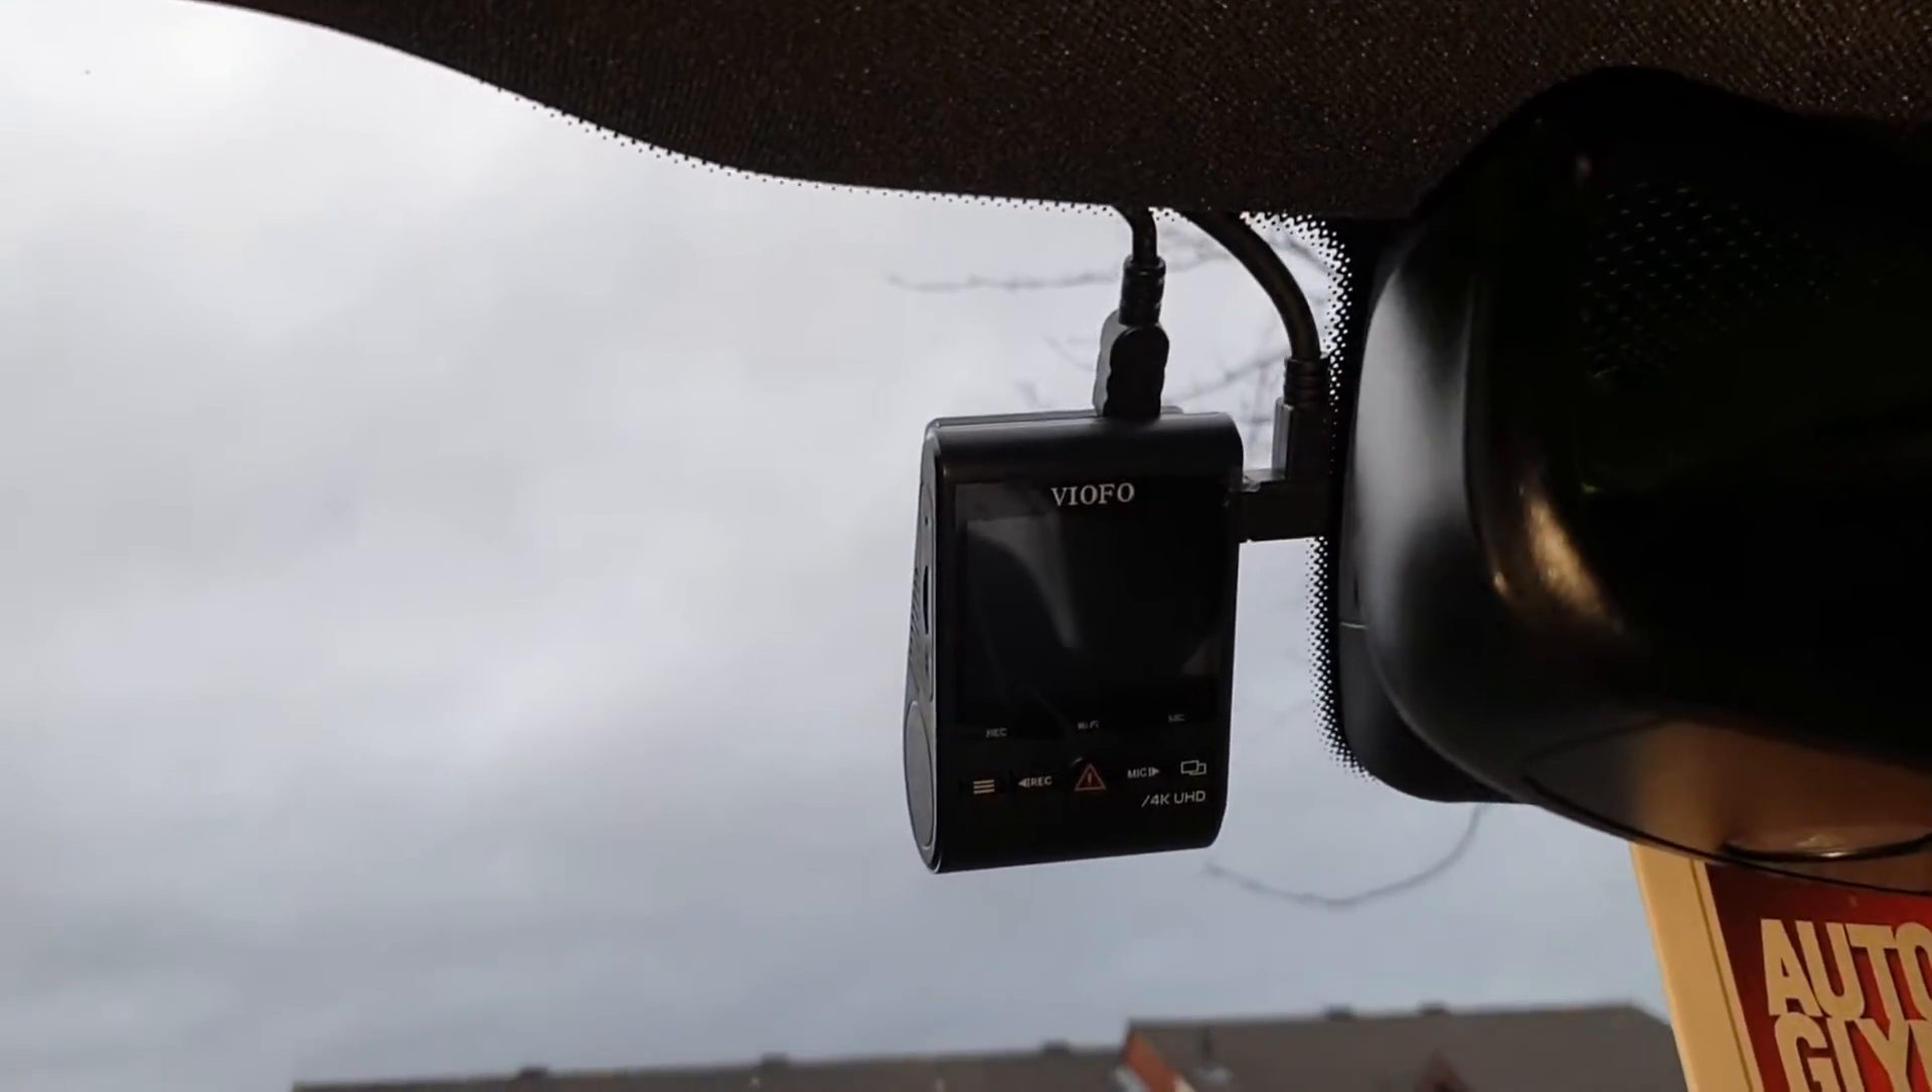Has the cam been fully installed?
Yes.